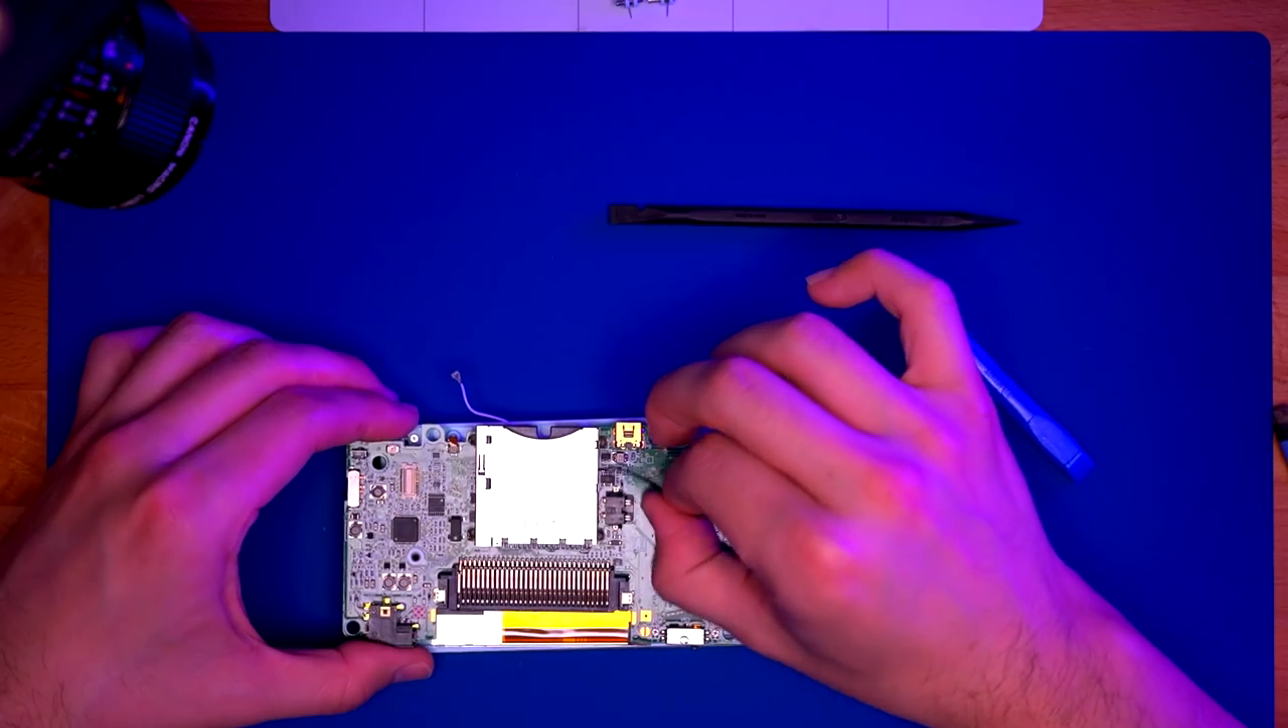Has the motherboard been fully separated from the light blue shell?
No.